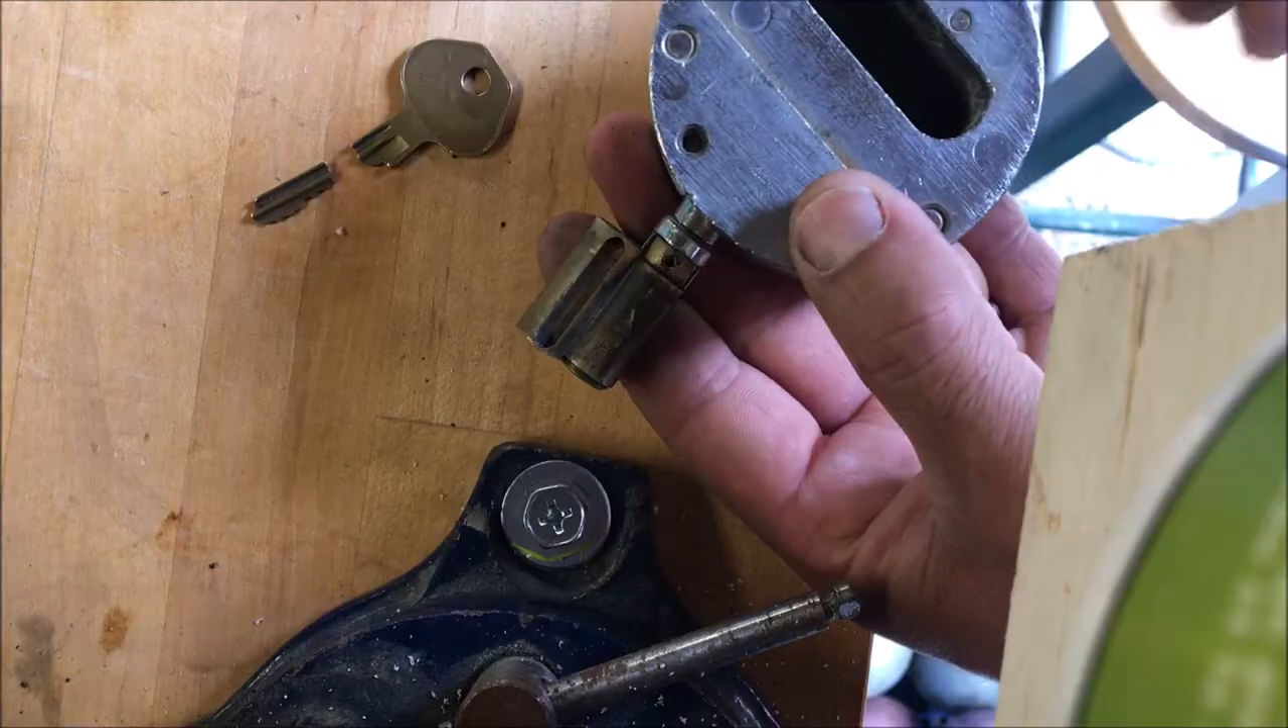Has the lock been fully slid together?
No.